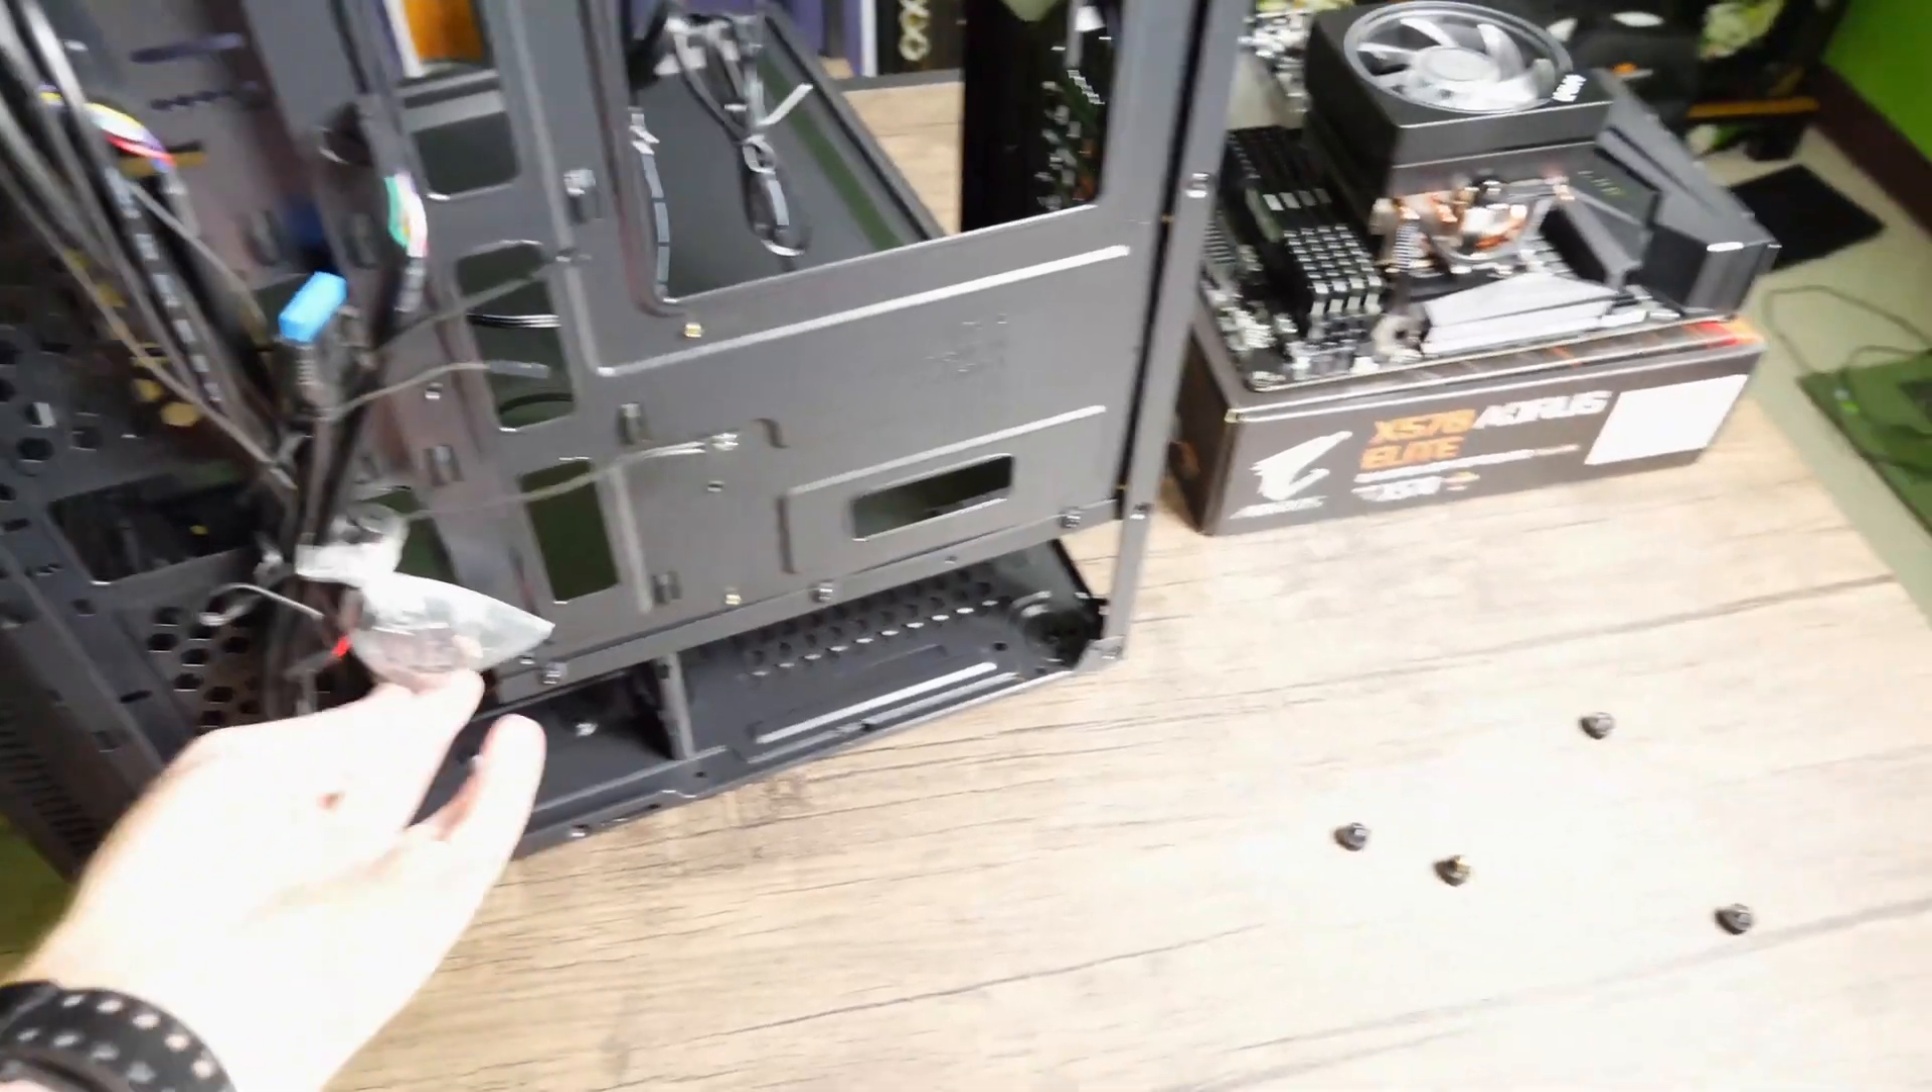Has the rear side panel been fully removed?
Yes.